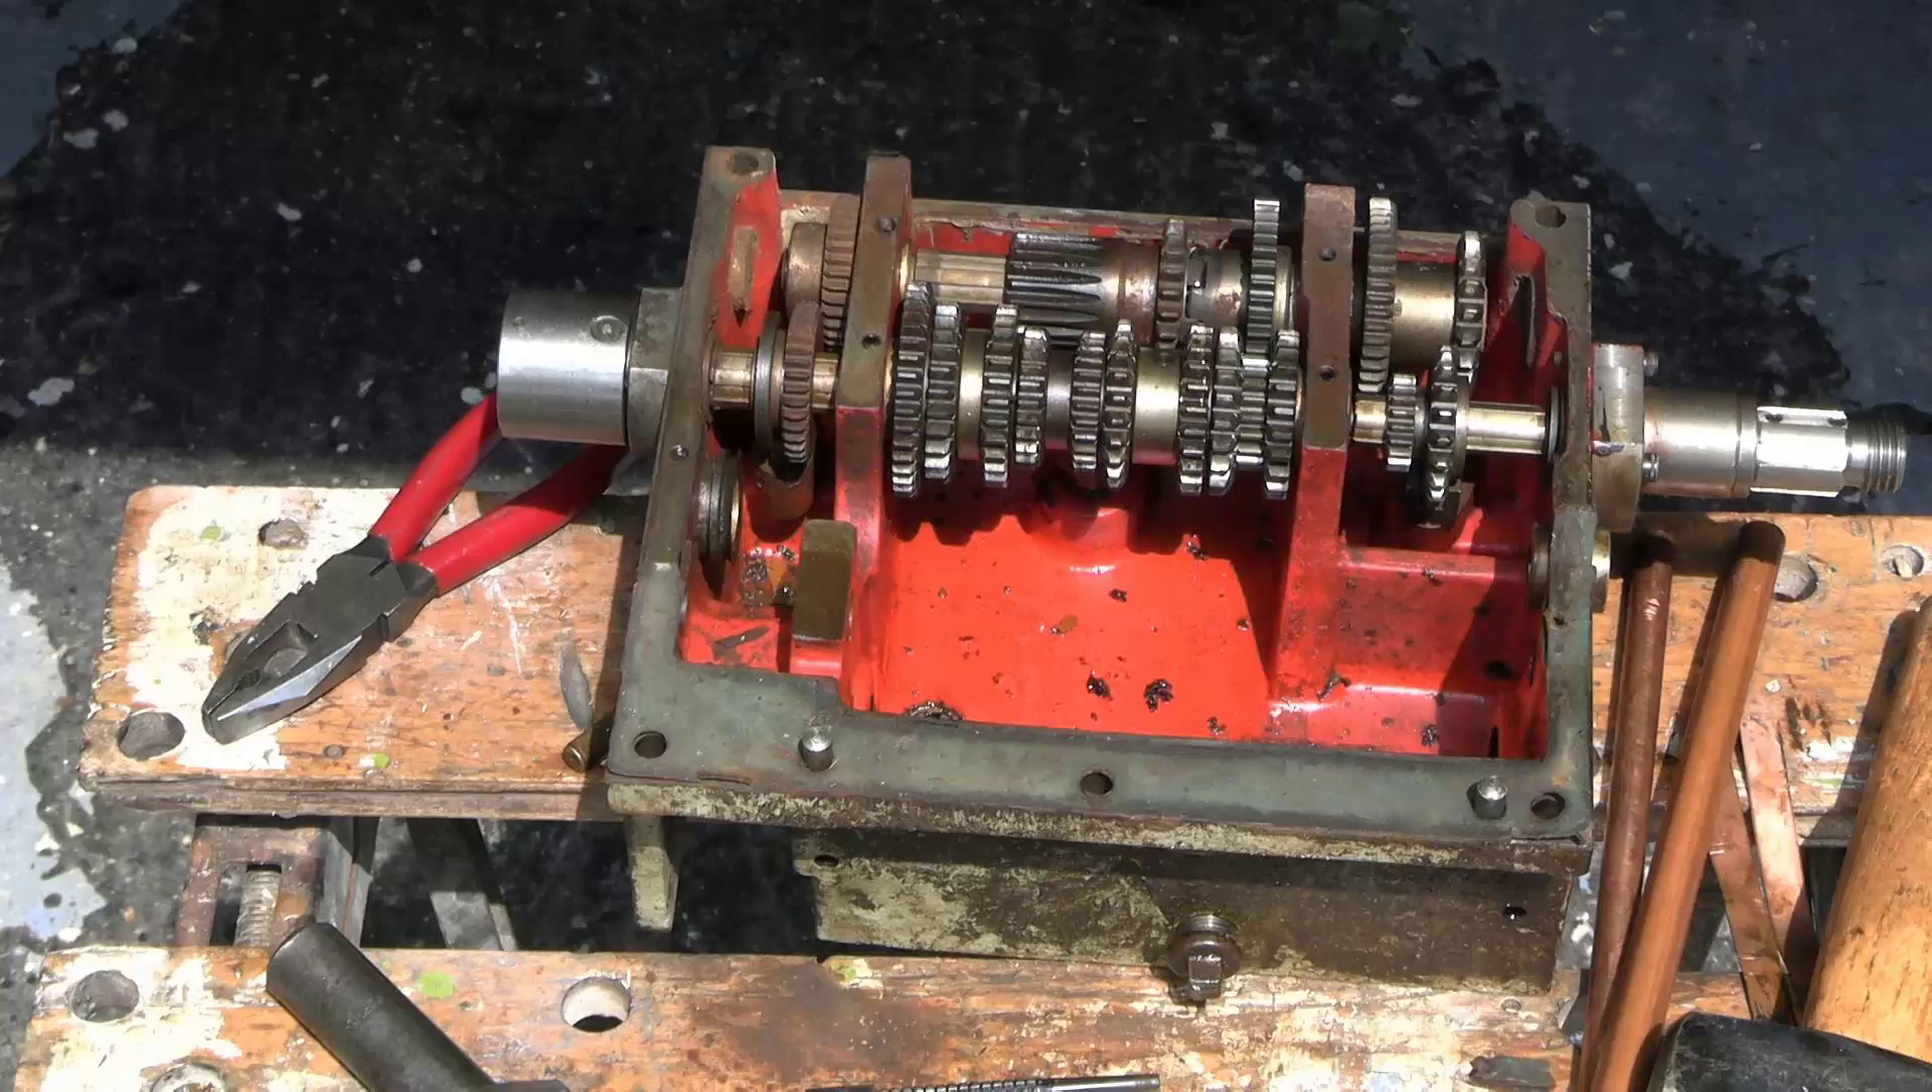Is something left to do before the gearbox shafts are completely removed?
Yes.